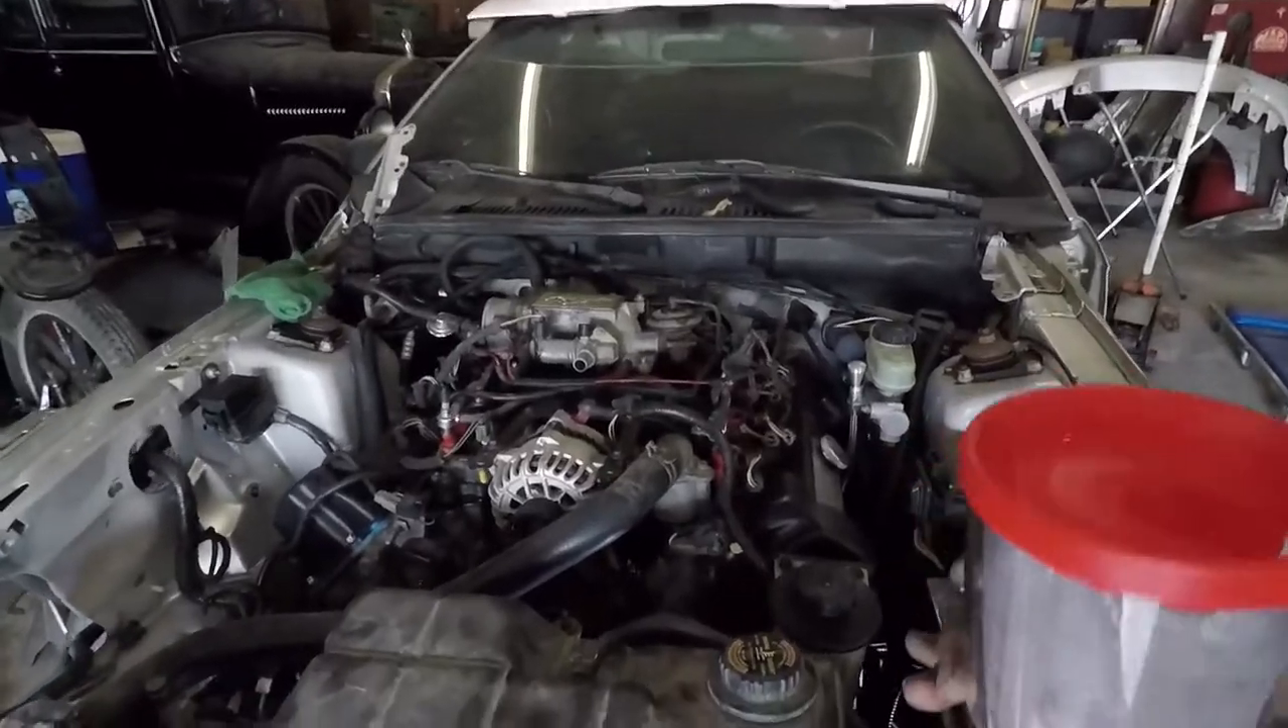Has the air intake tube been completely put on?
No.